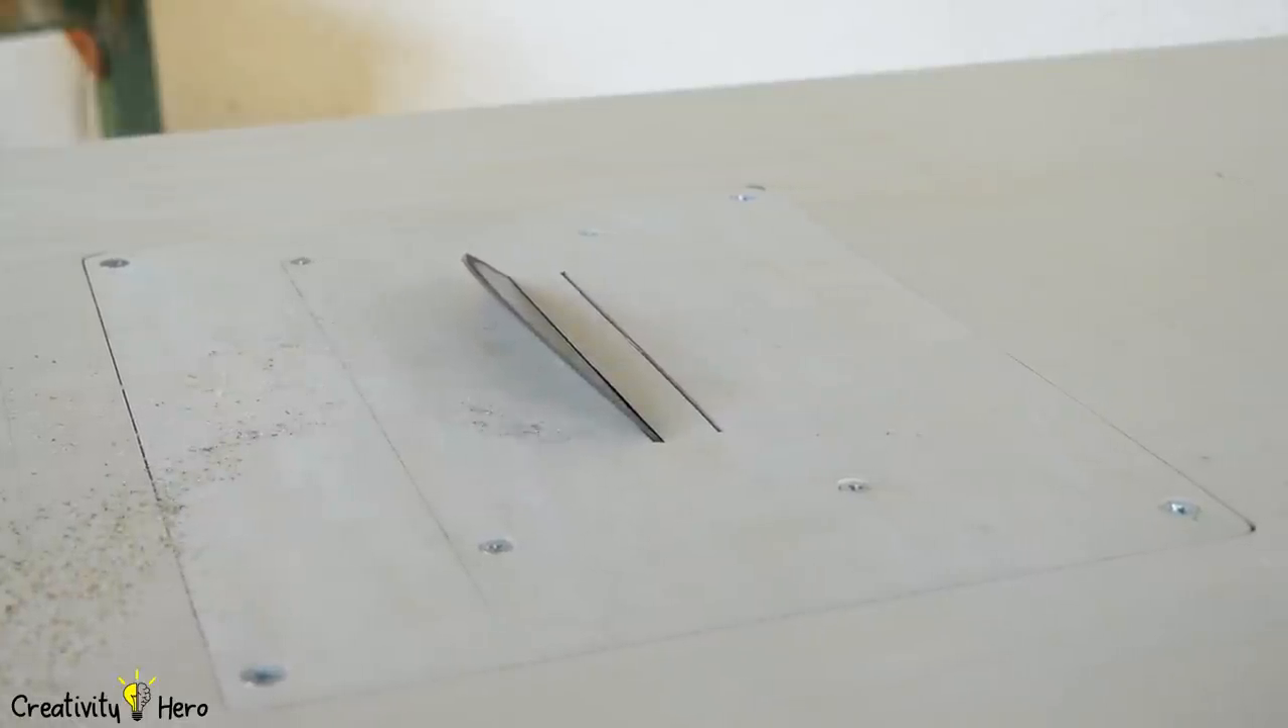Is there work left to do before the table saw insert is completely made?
No.